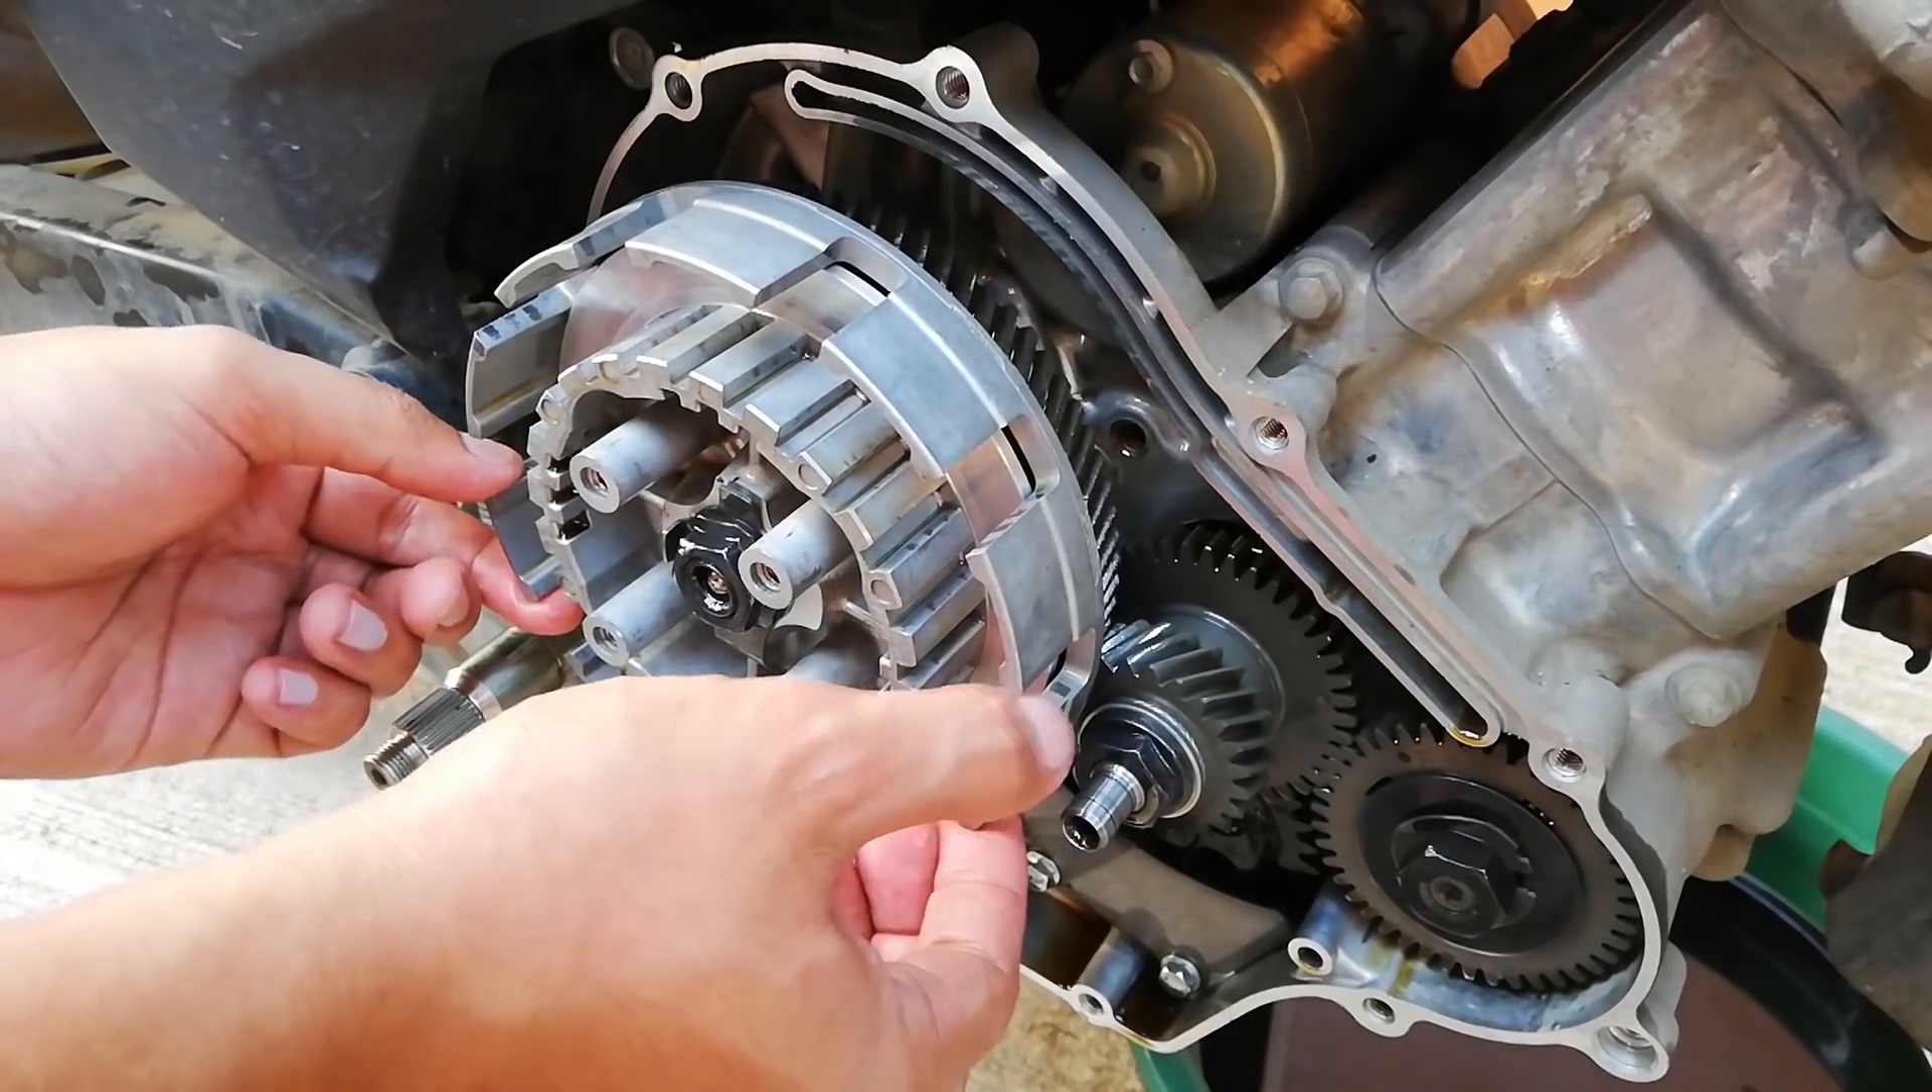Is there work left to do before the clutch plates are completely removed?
No.